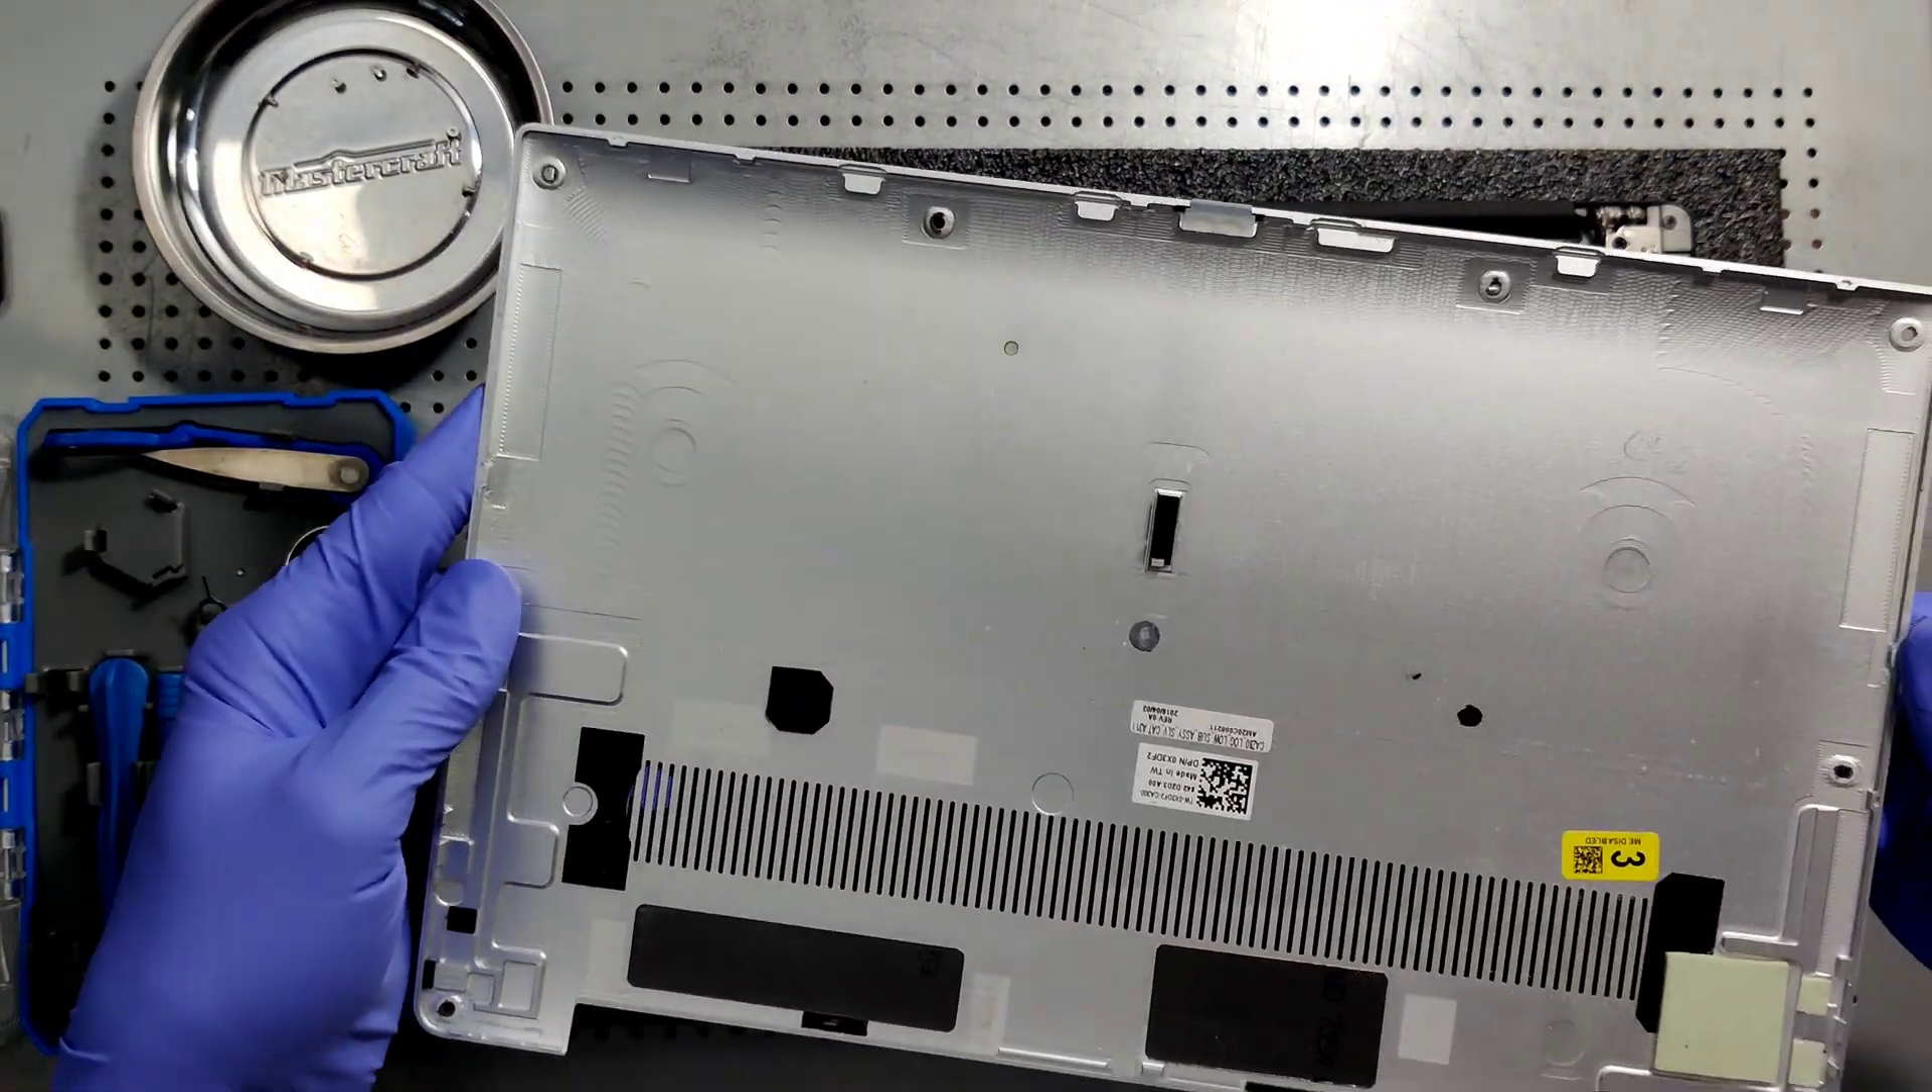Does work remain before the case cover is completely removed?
No.